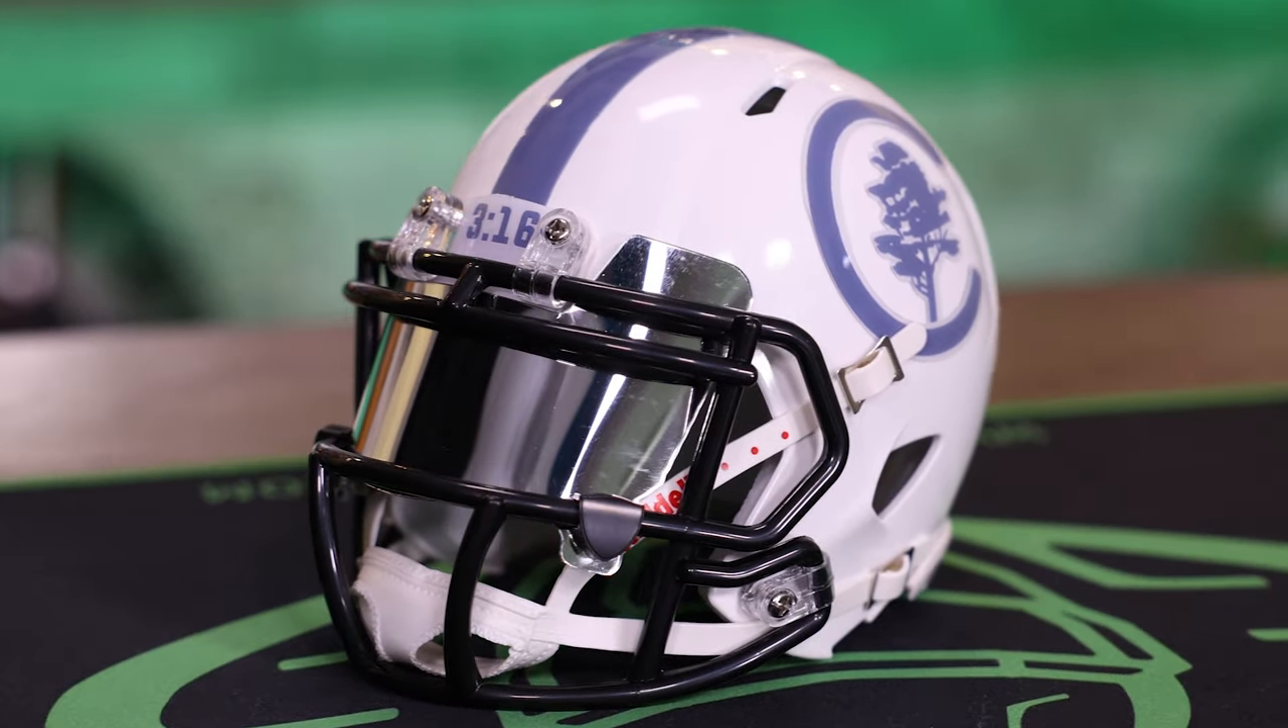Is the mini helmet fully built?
Yes.